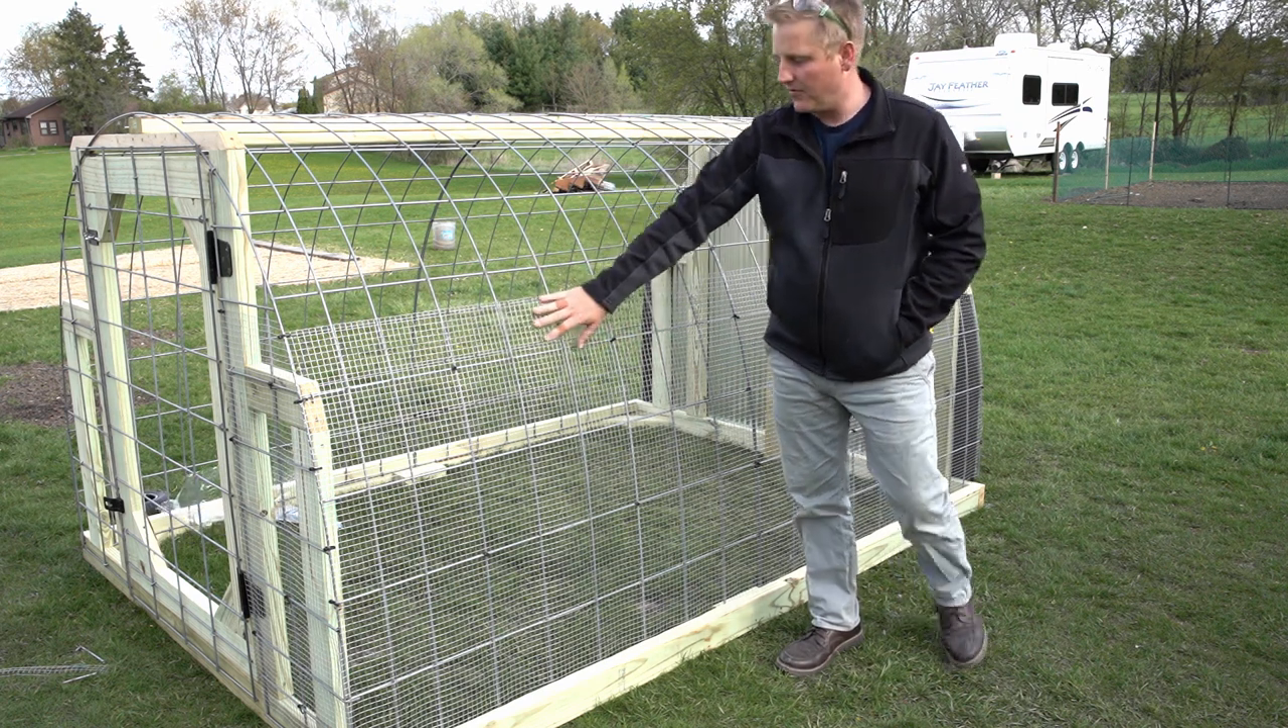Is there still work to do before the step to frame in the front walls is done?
No.